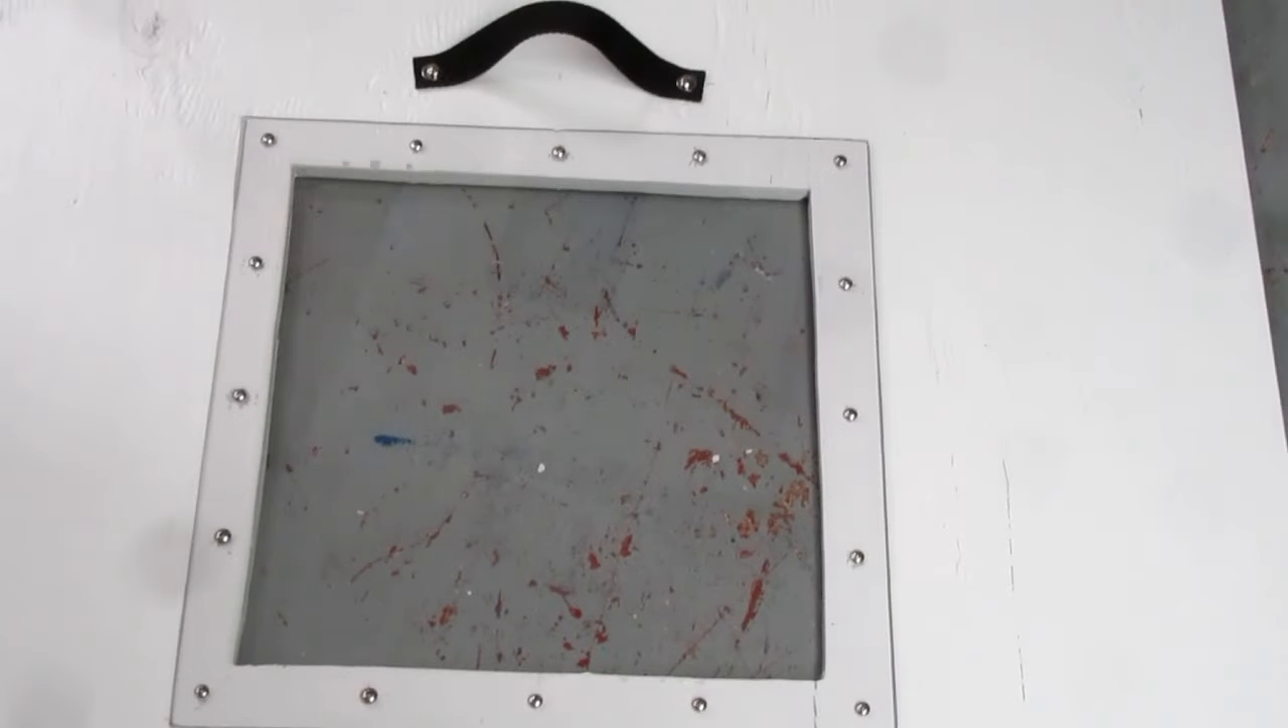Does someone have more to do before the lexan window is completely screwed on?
No.